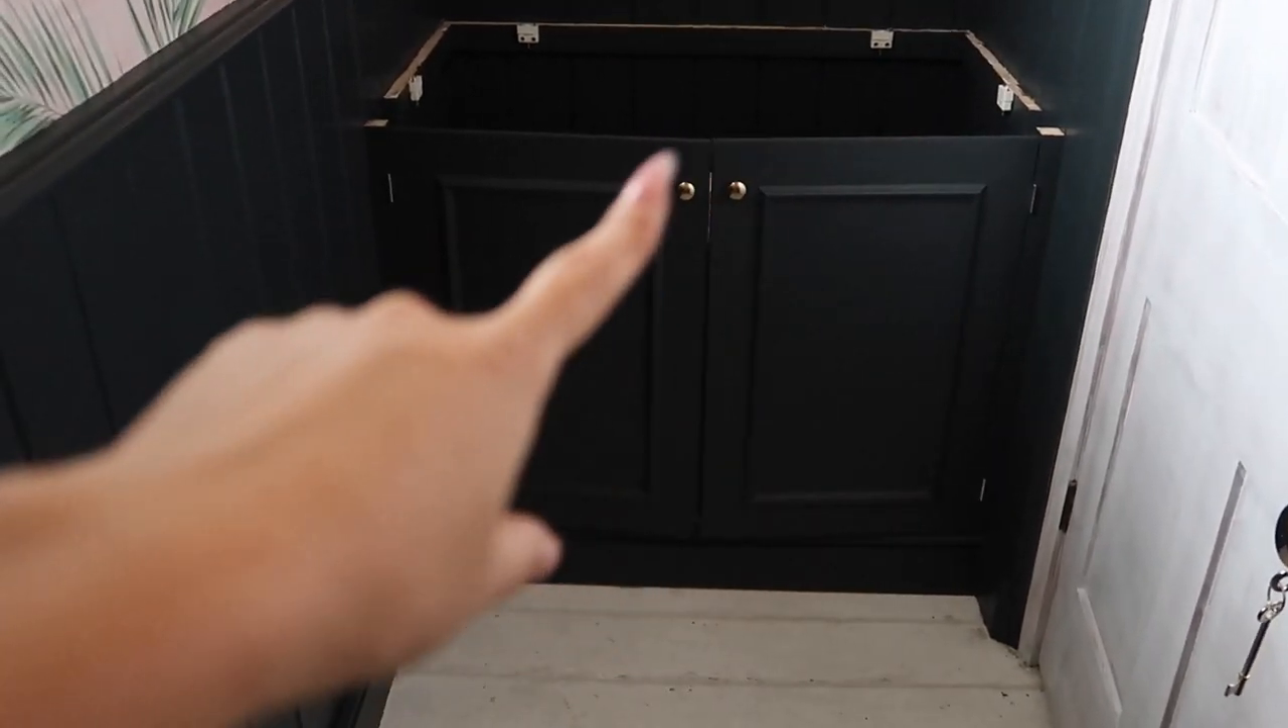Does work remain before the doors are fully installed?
No.